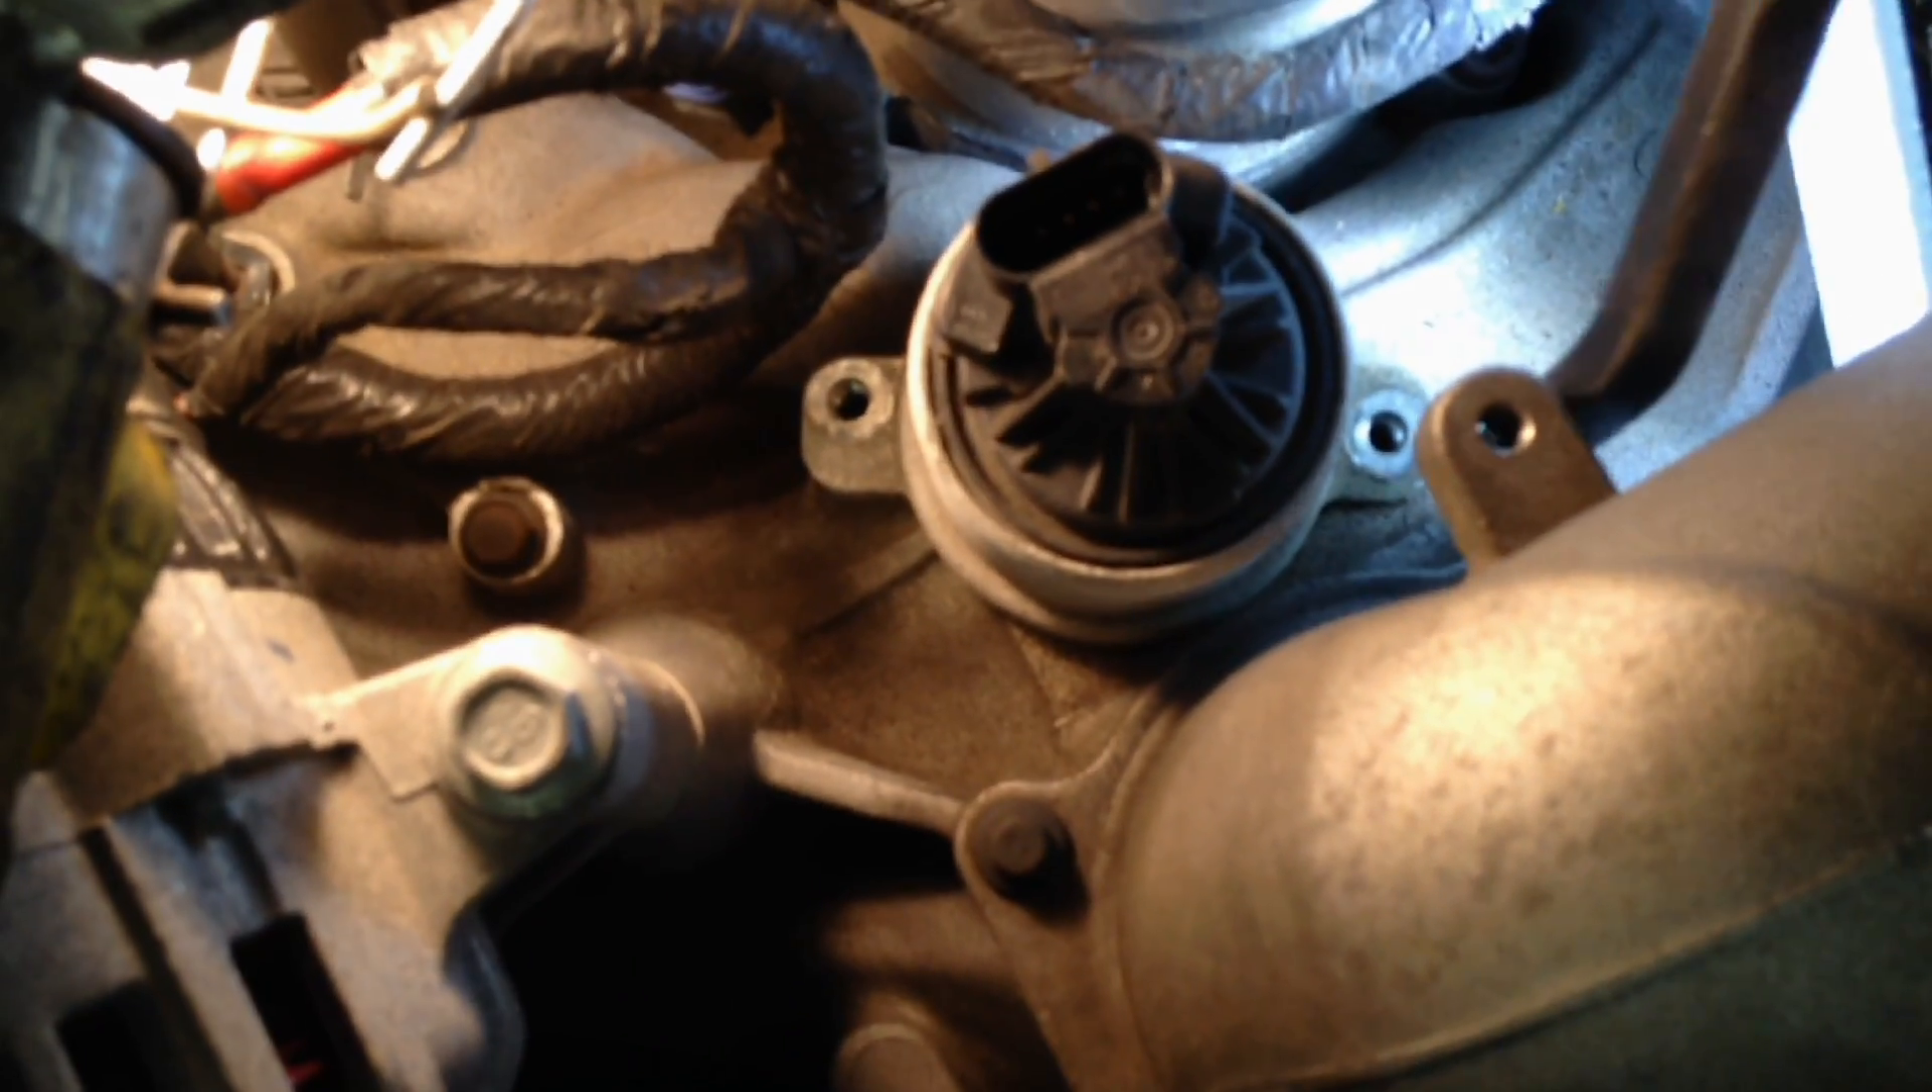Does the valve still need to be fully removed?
Yes.